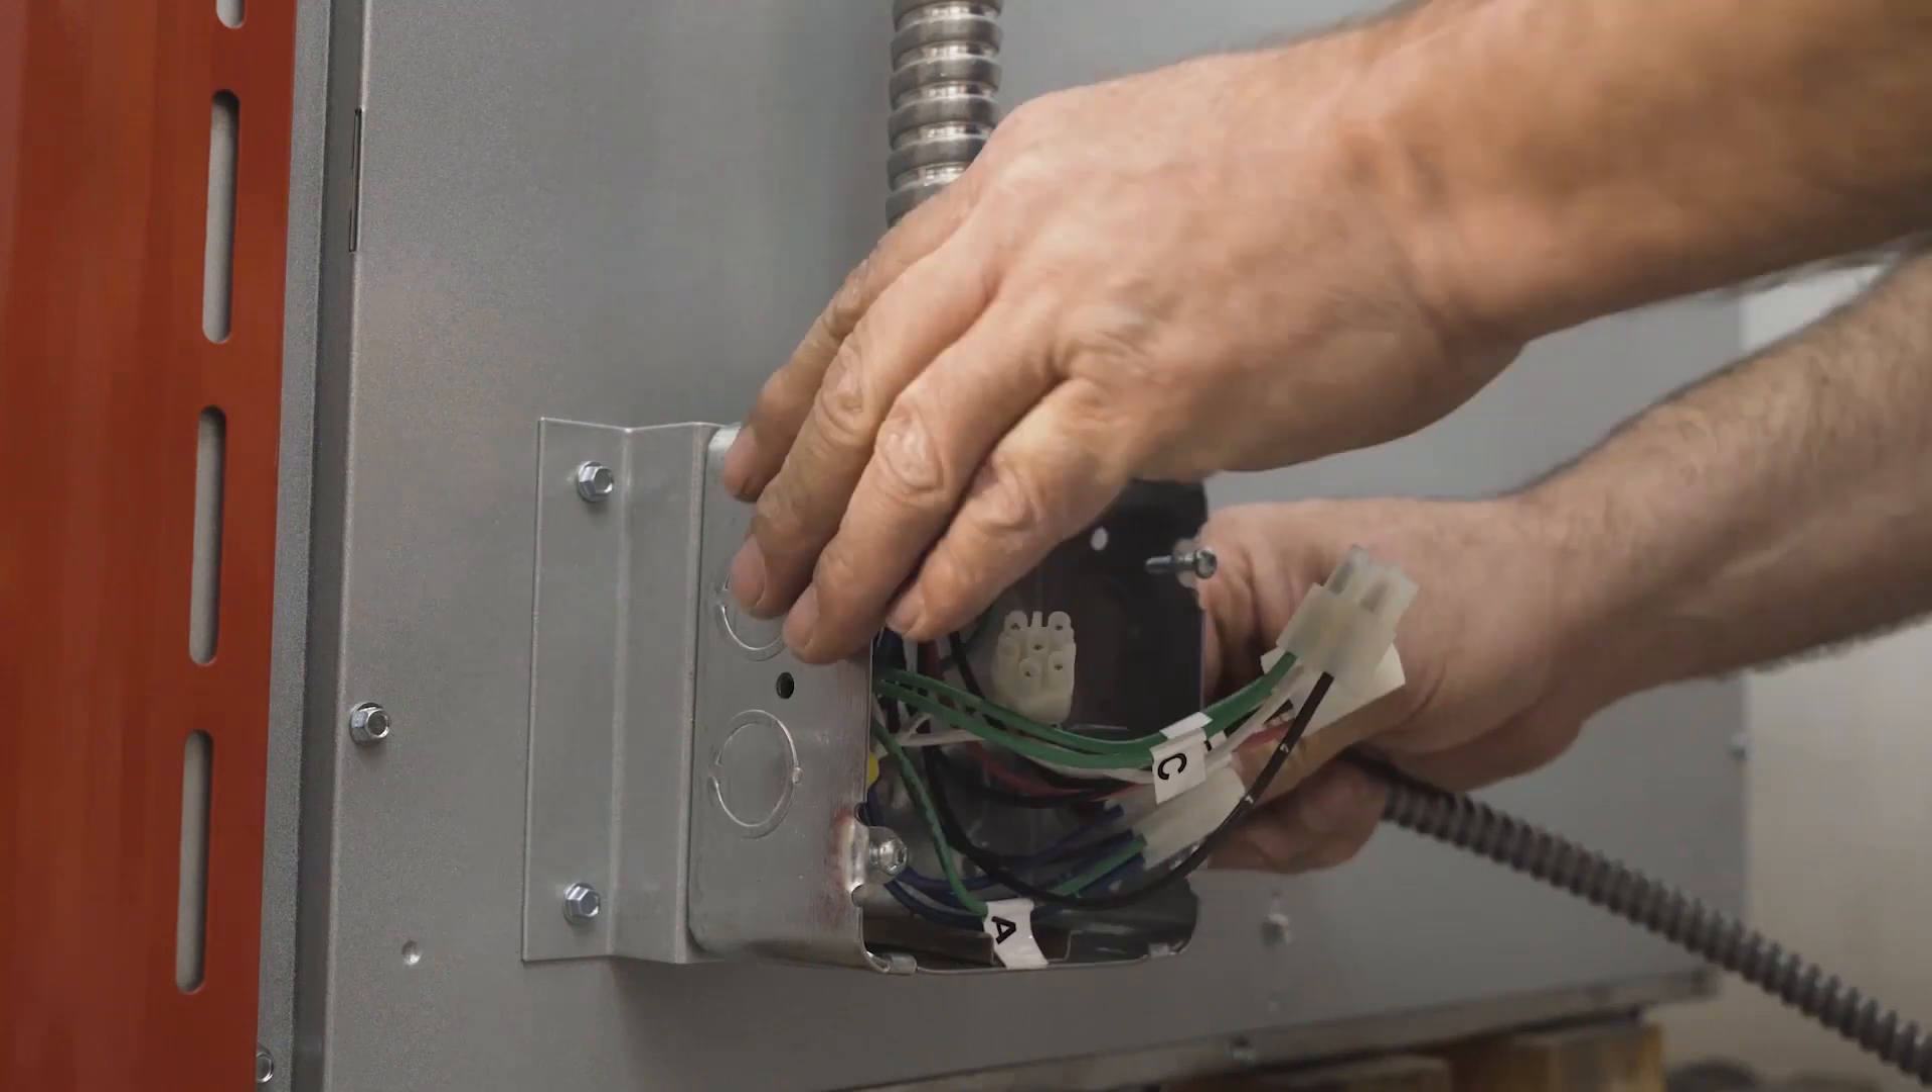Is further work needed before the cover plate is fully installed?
Yes.